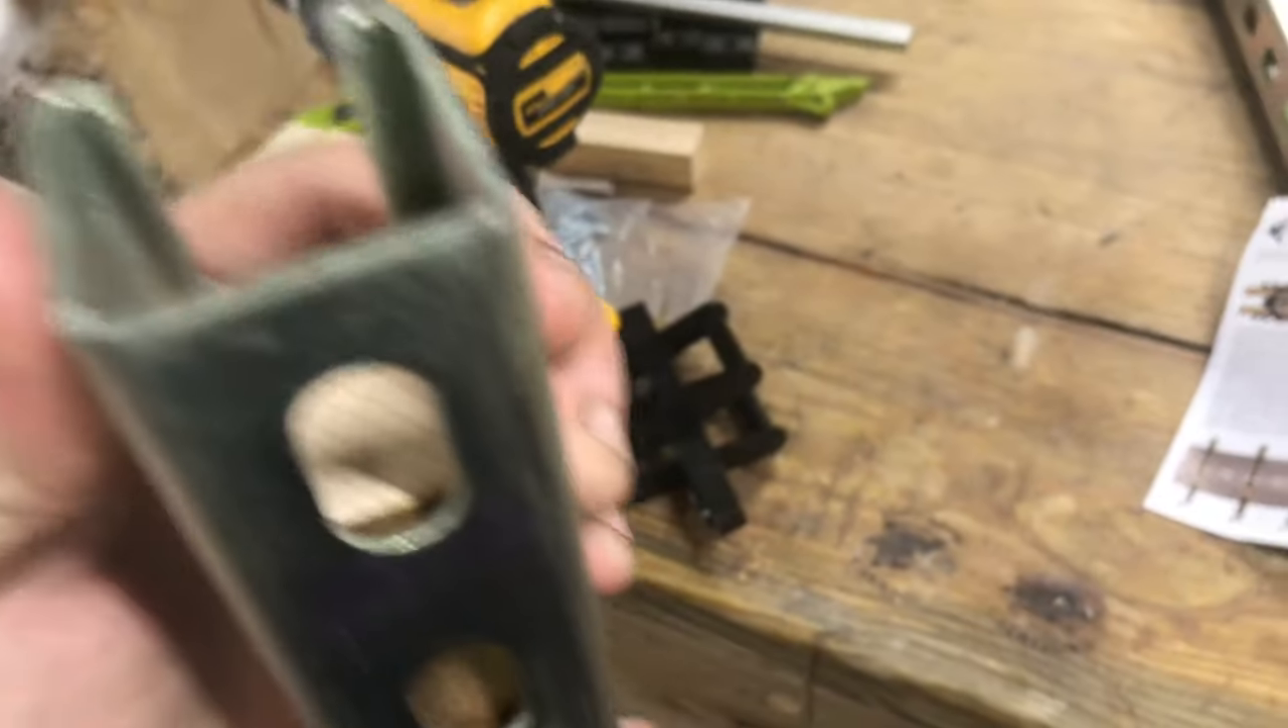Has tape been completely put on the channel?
No.